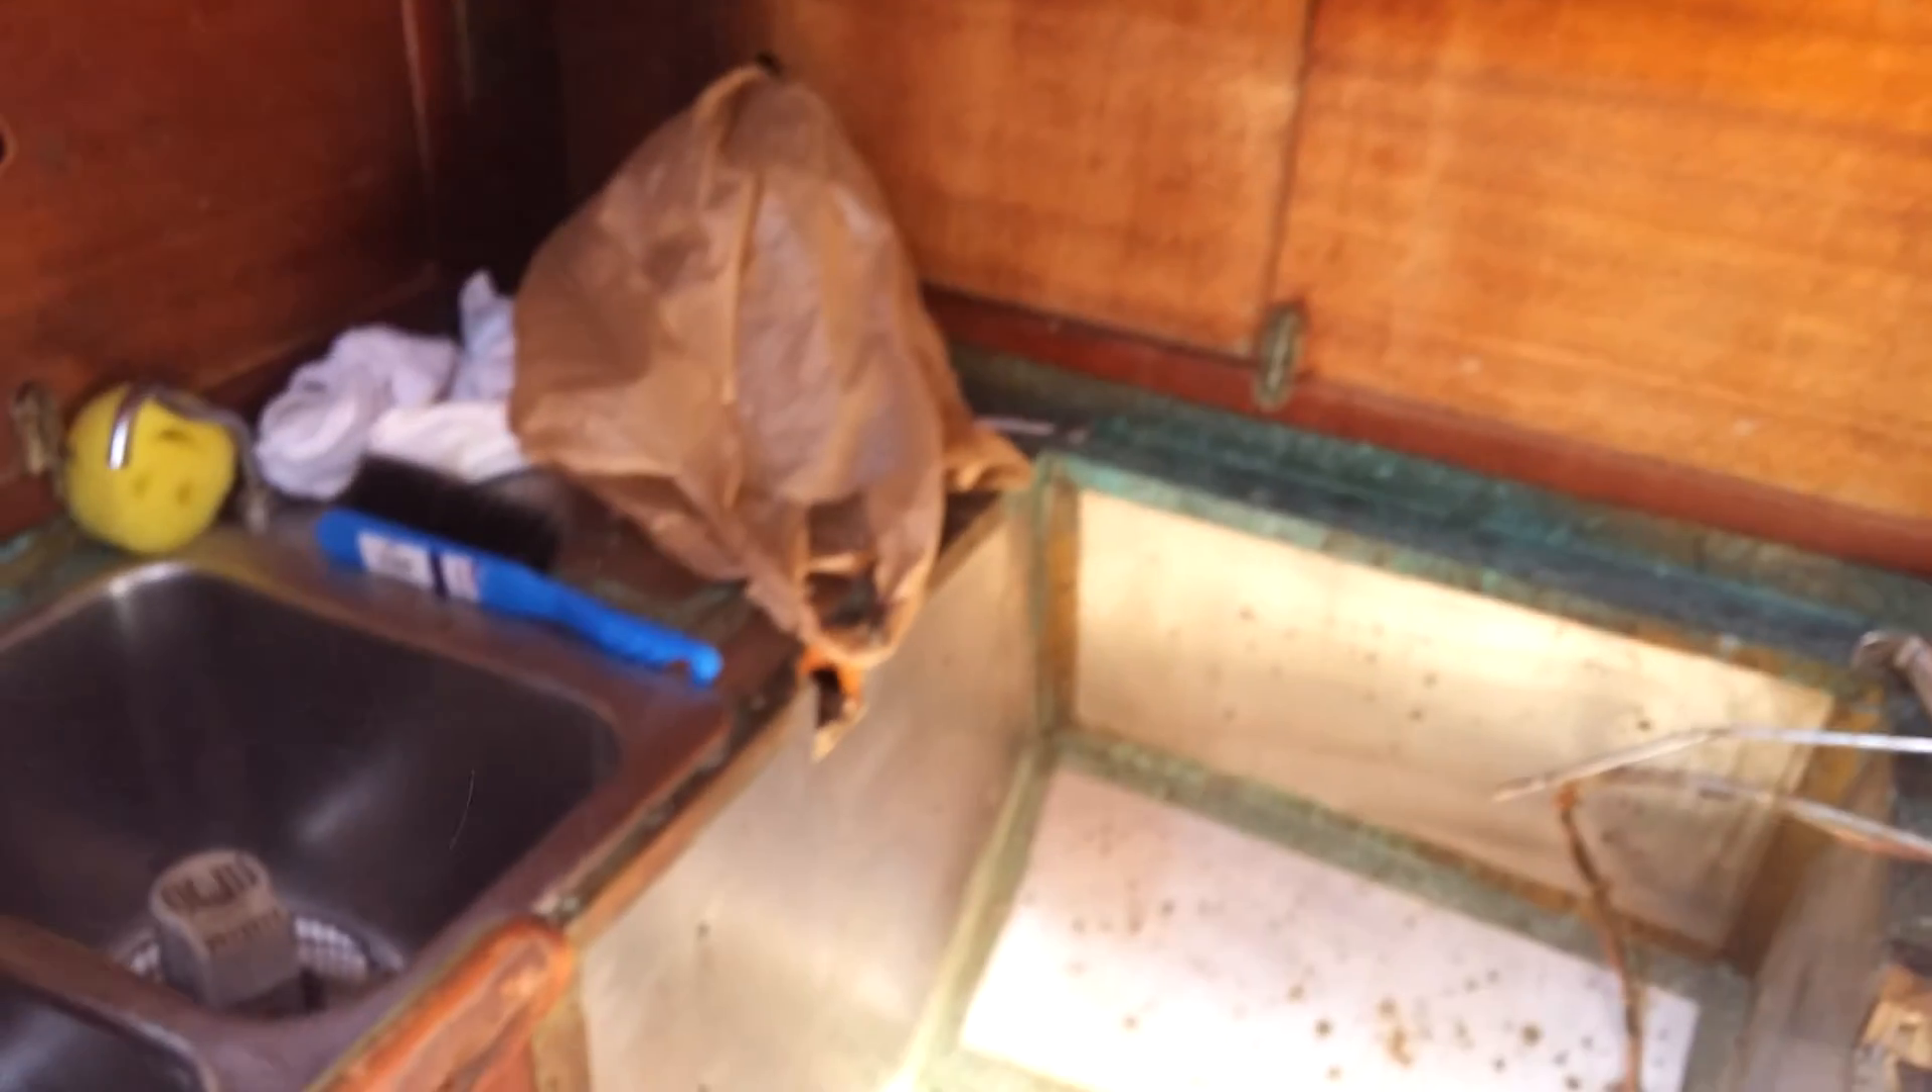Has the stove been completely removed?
Yes.